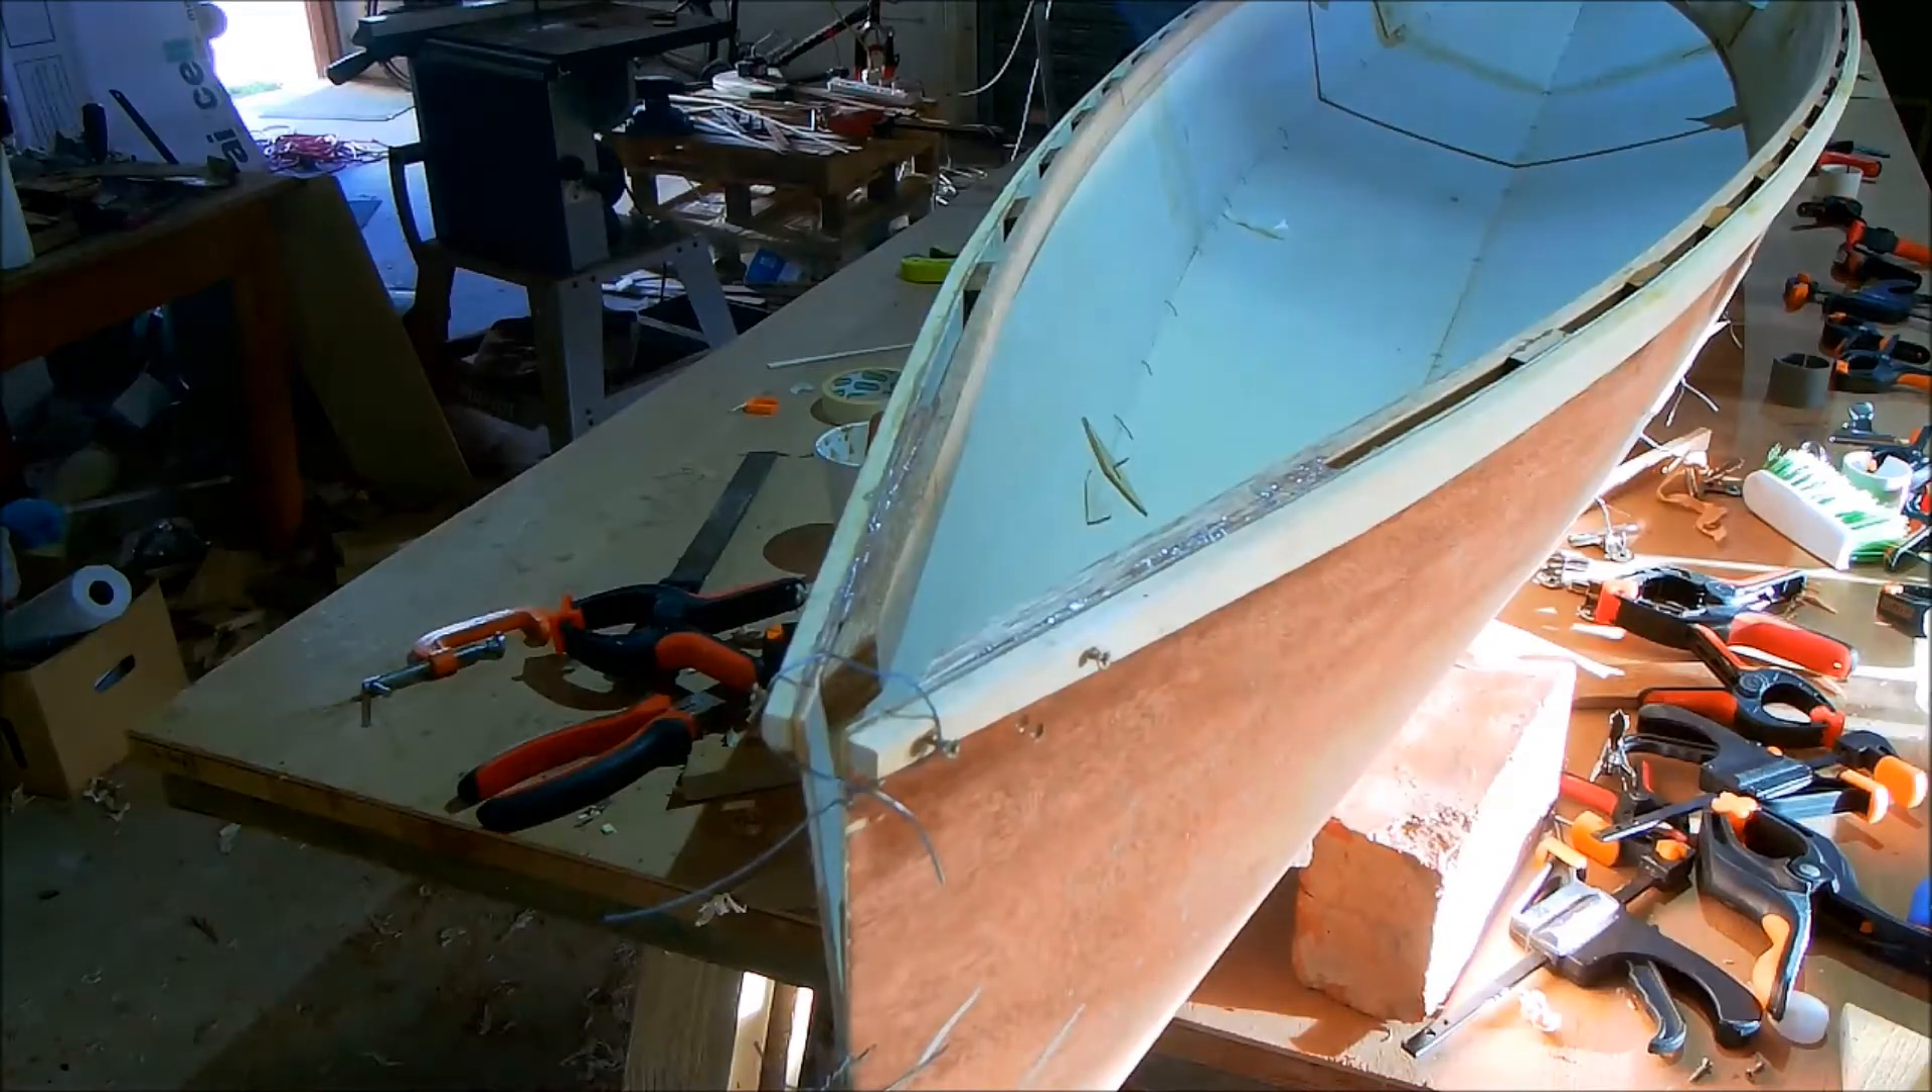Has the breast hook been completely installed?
No.